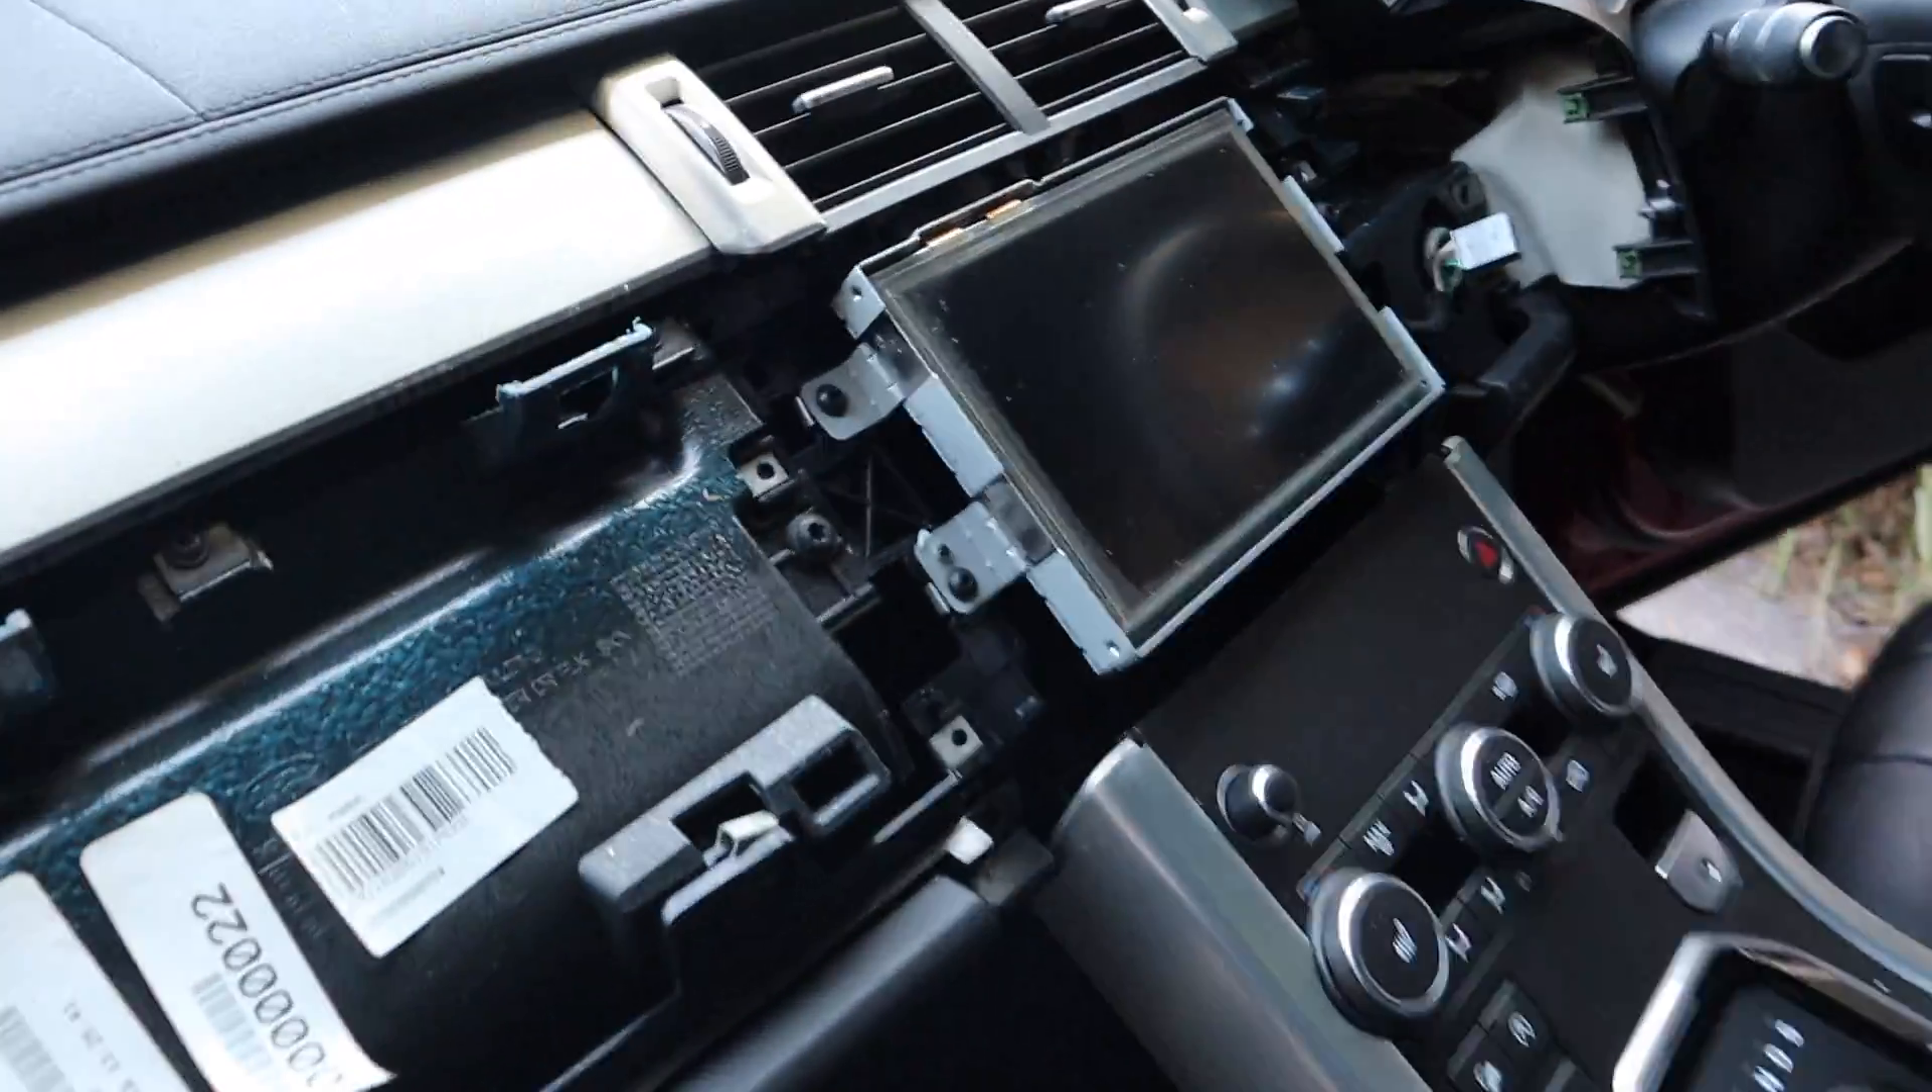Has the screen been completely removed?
No.